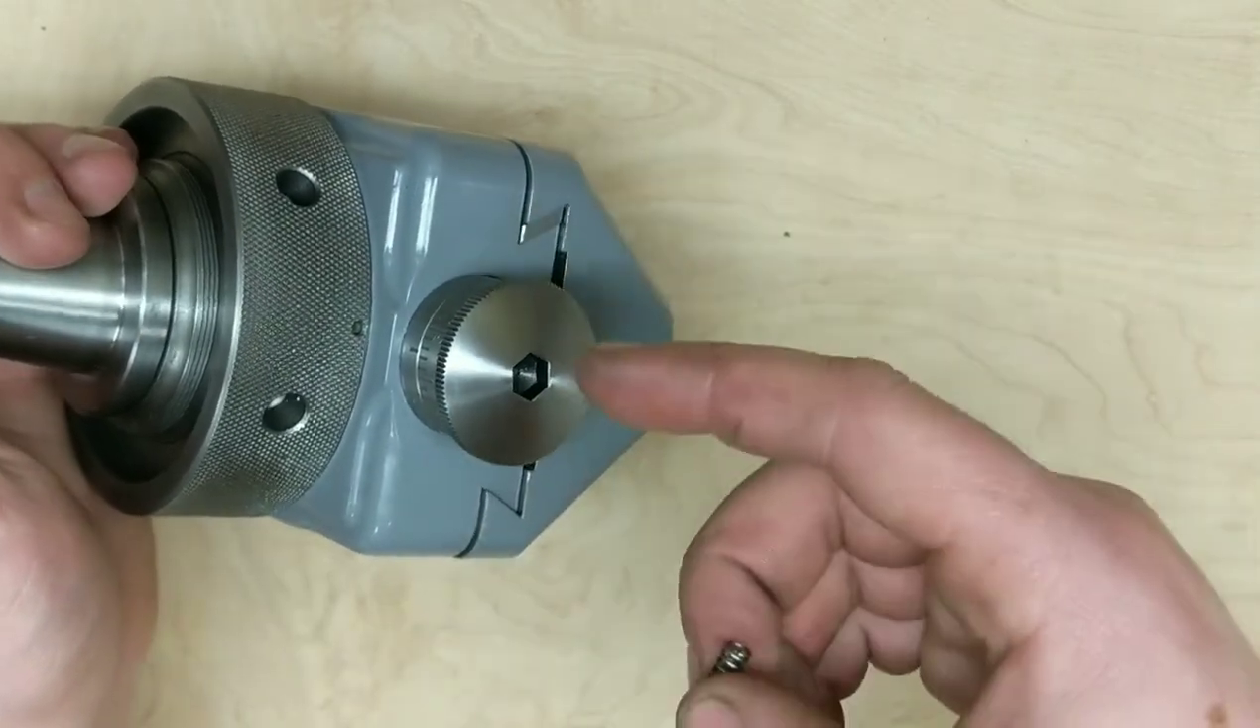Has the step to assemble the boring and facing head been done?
No.